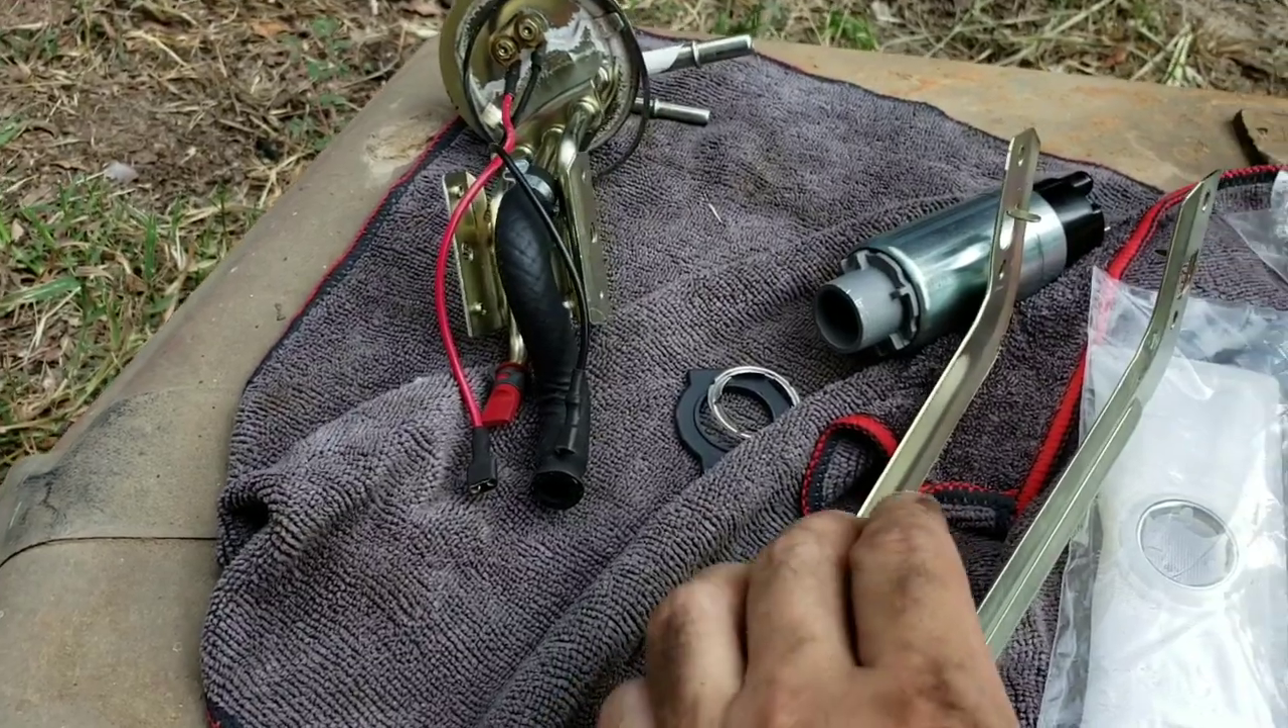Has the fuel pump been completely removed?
Yes.